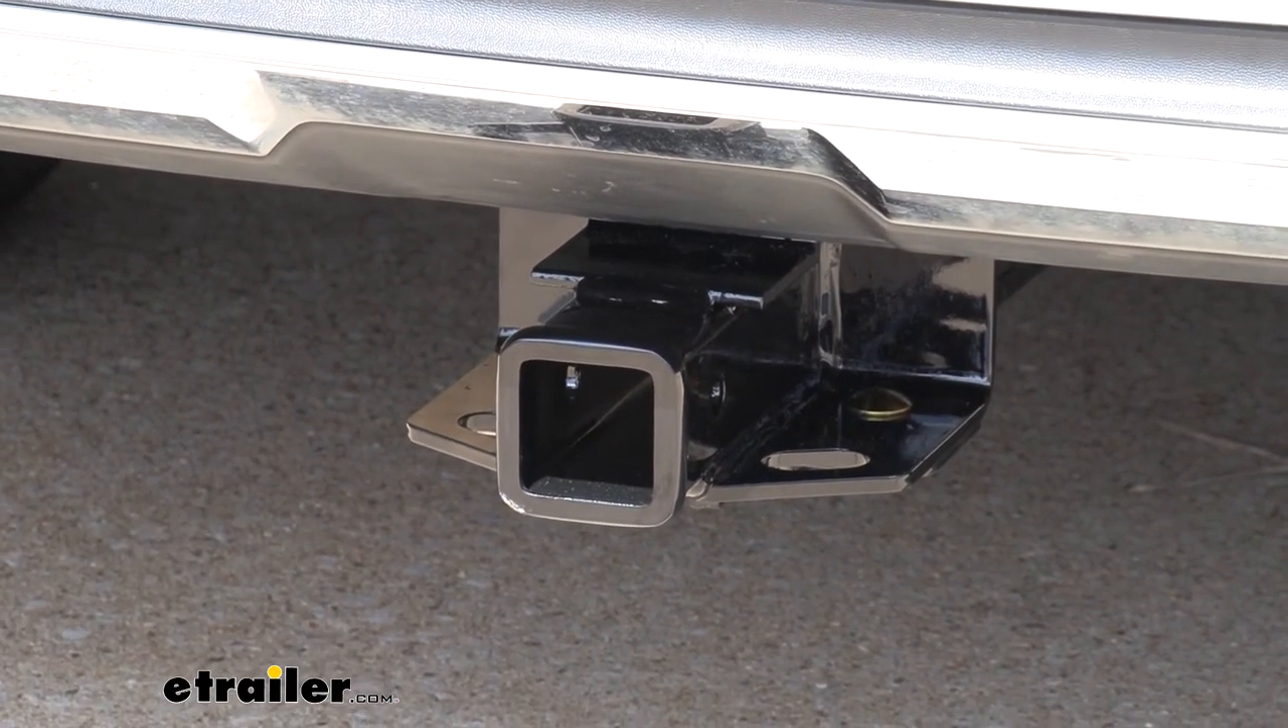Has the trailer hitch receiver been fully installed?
Yes.